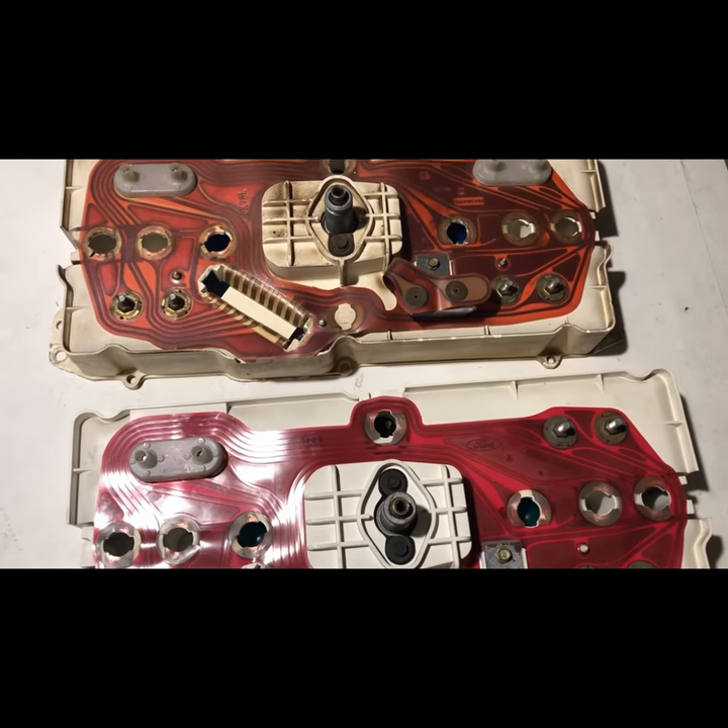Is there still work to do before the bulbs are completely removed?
No.